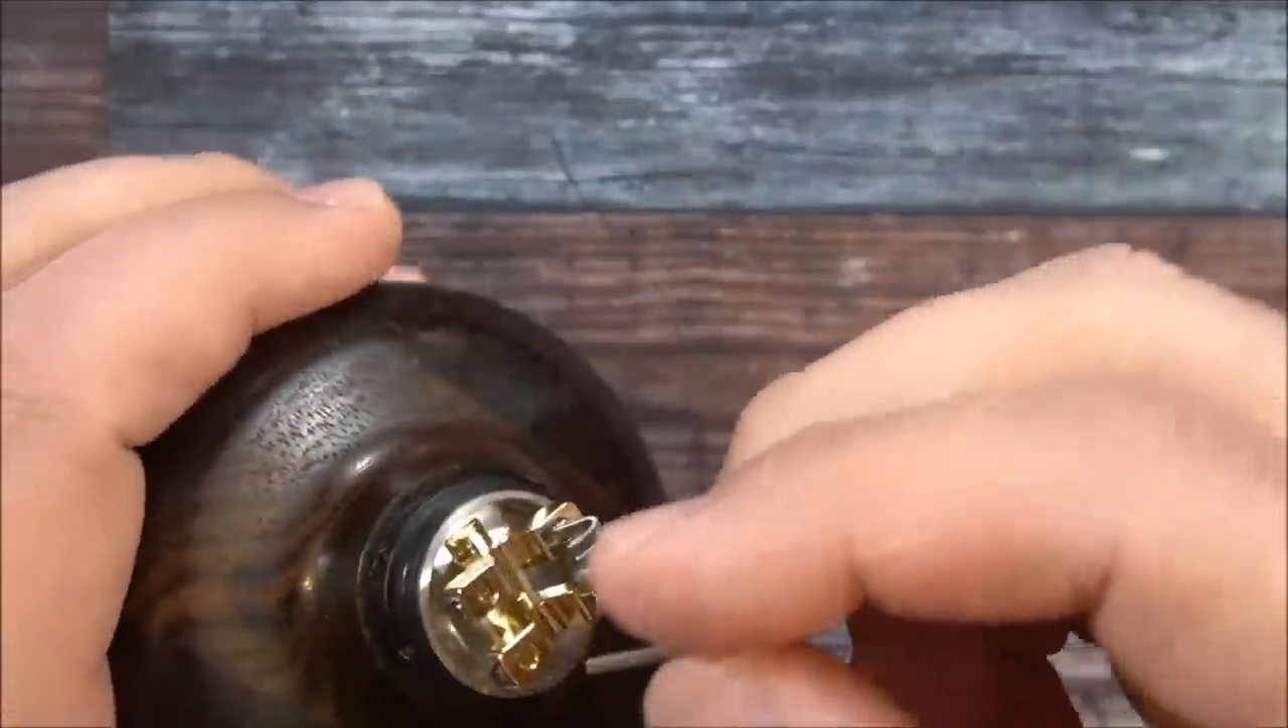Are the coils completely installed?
No.